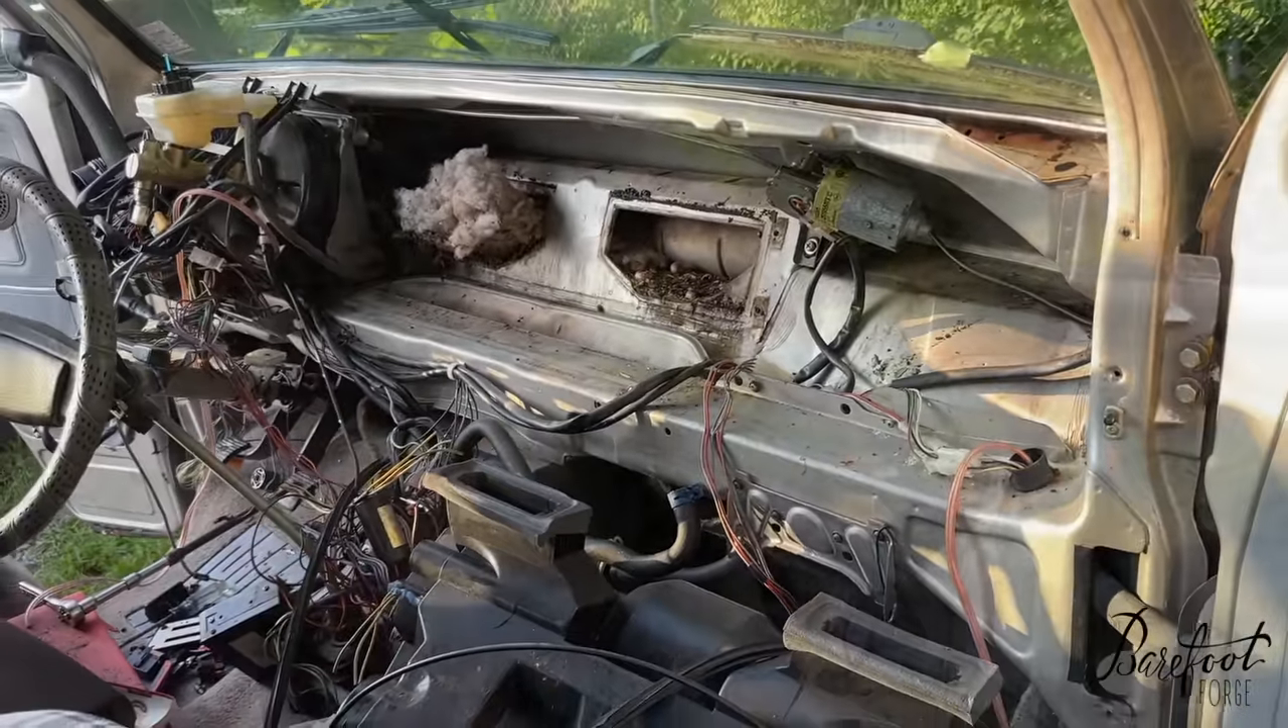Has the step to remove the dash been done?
Yes.